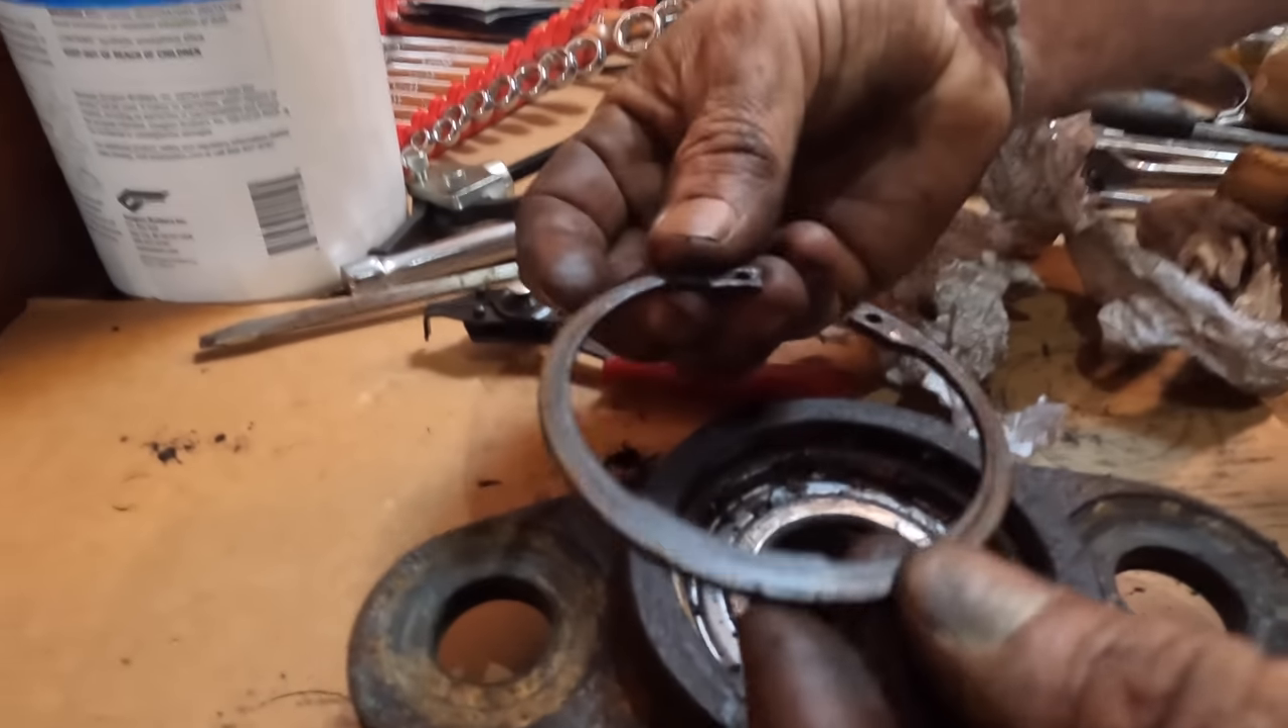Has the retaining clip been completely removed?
Yes.